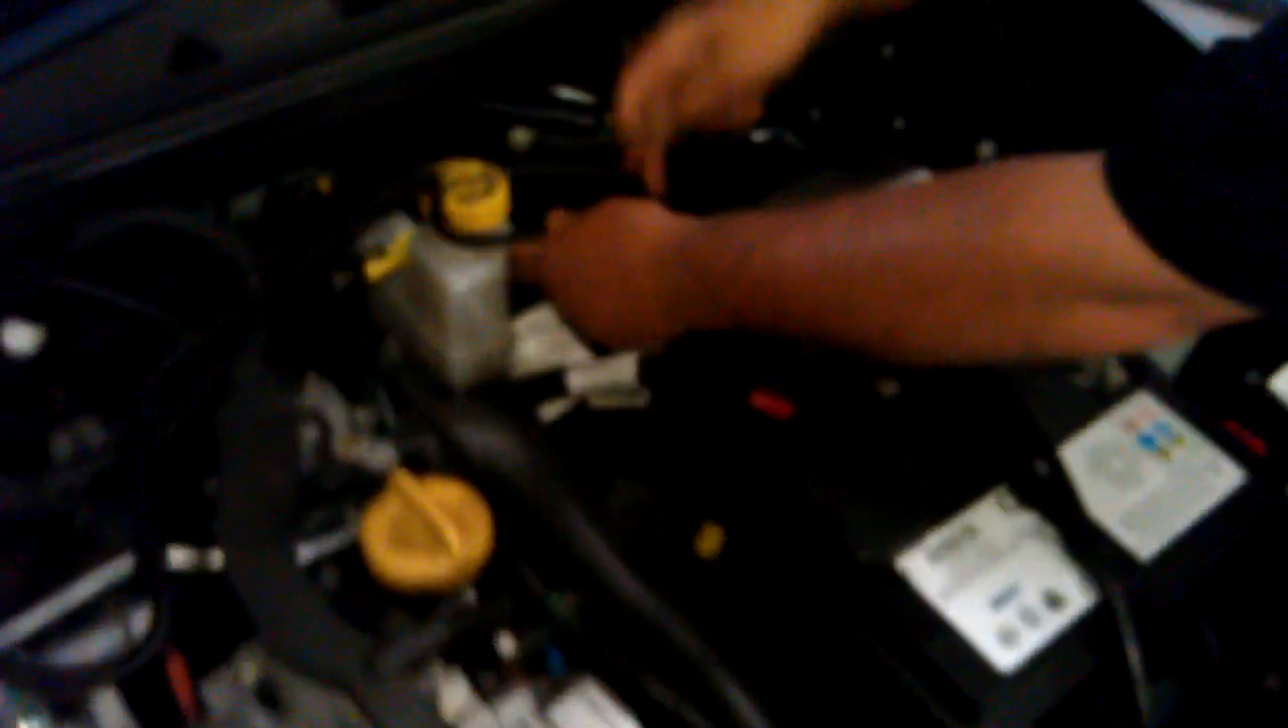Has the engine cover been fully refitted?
No.